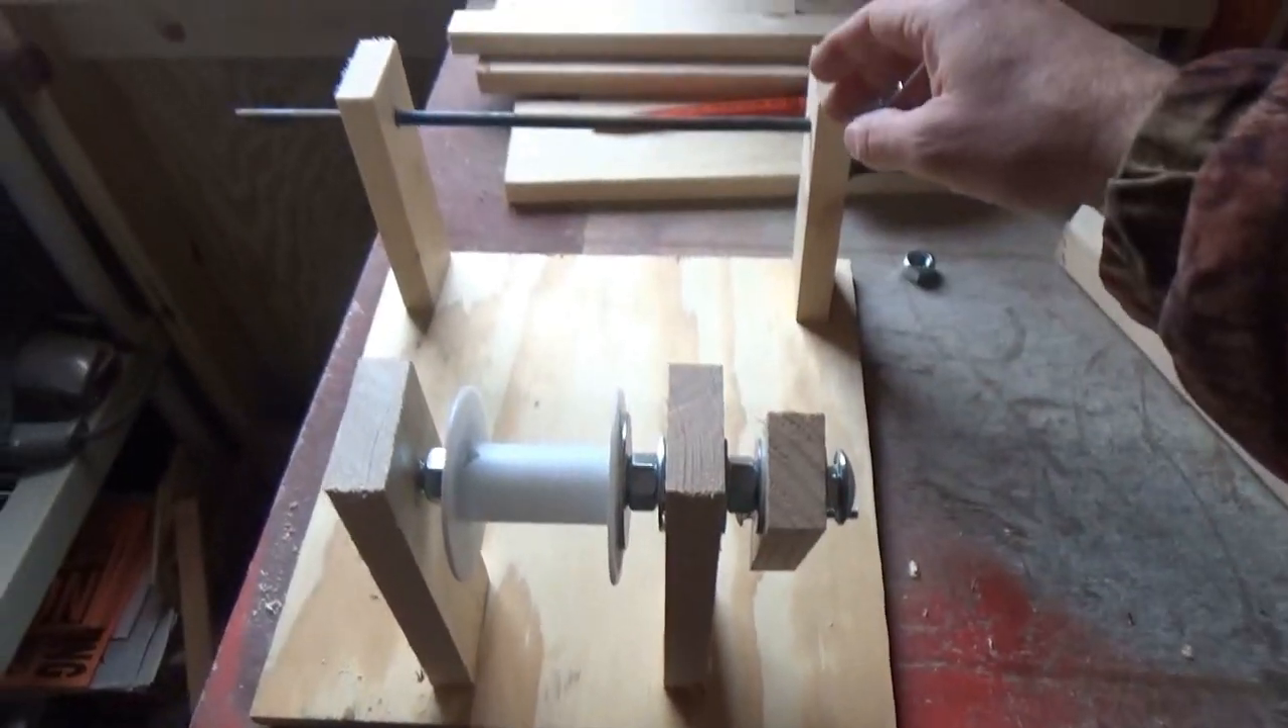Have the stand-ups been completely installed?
Yes.